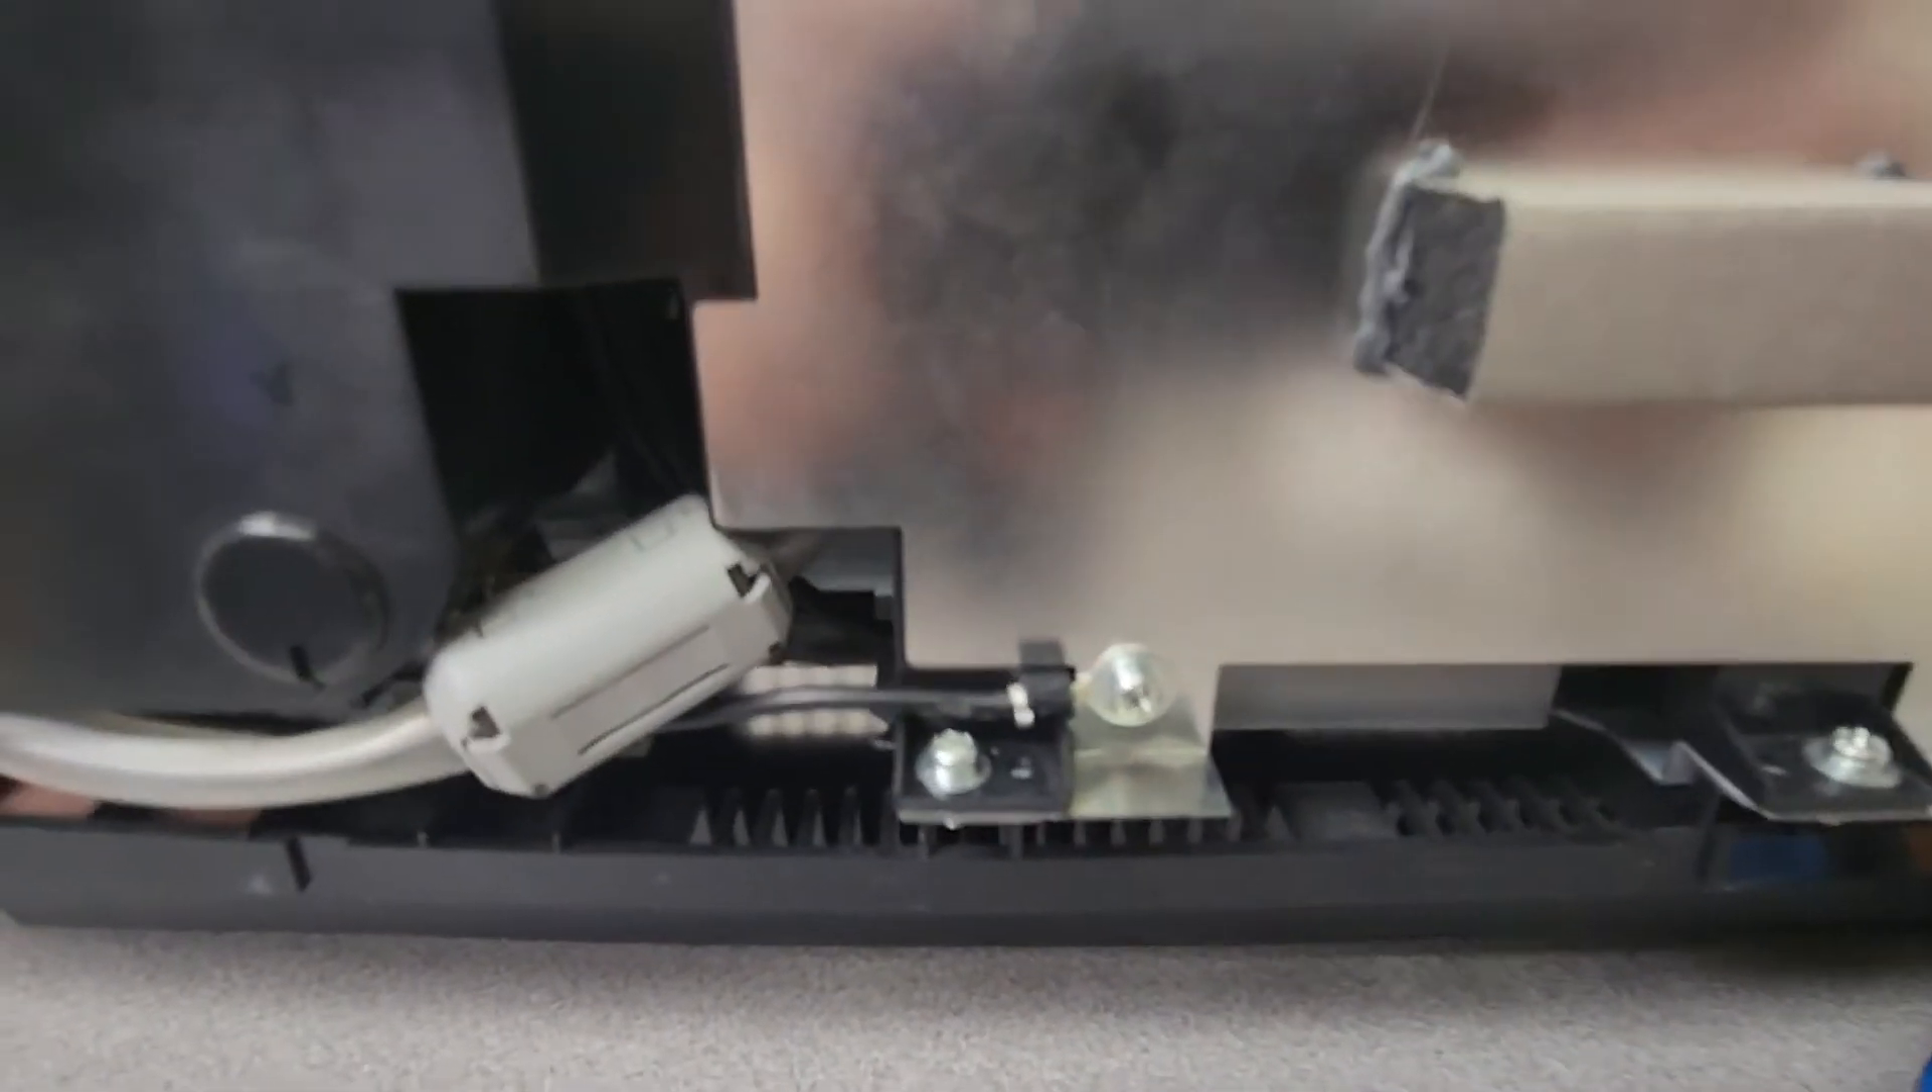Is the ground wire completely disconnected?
No.